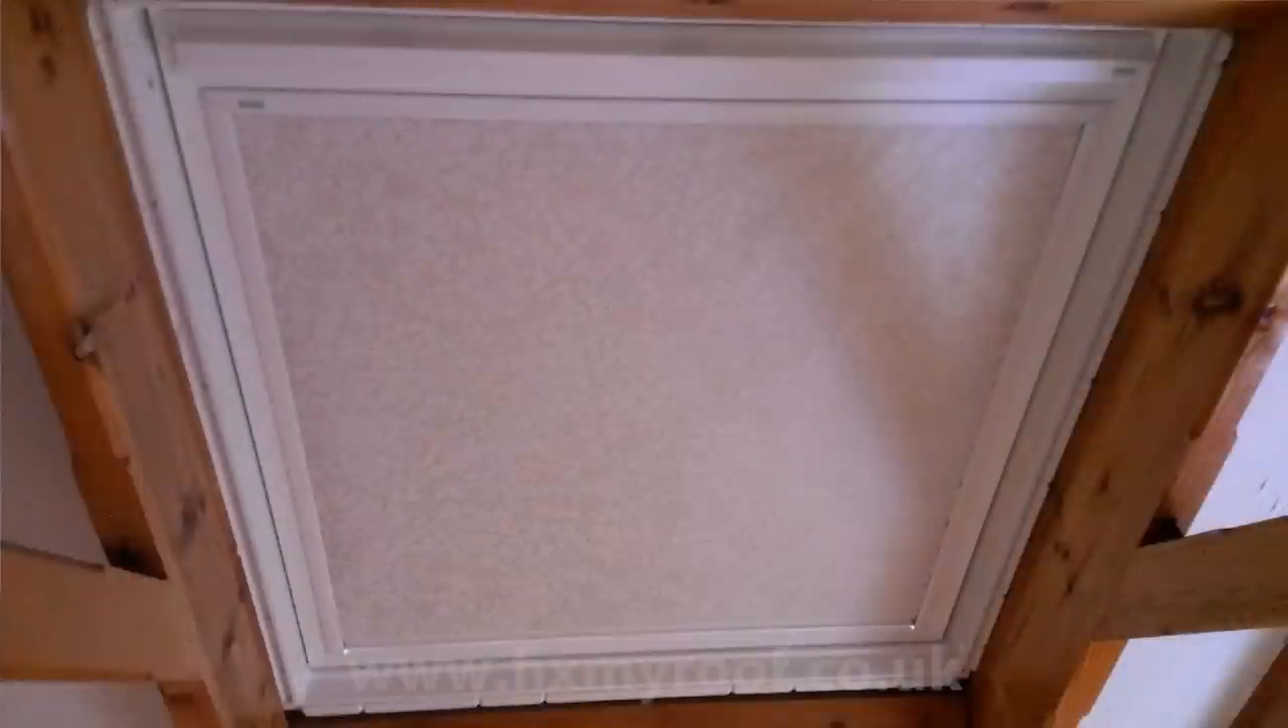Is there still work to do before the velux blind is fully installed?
No.